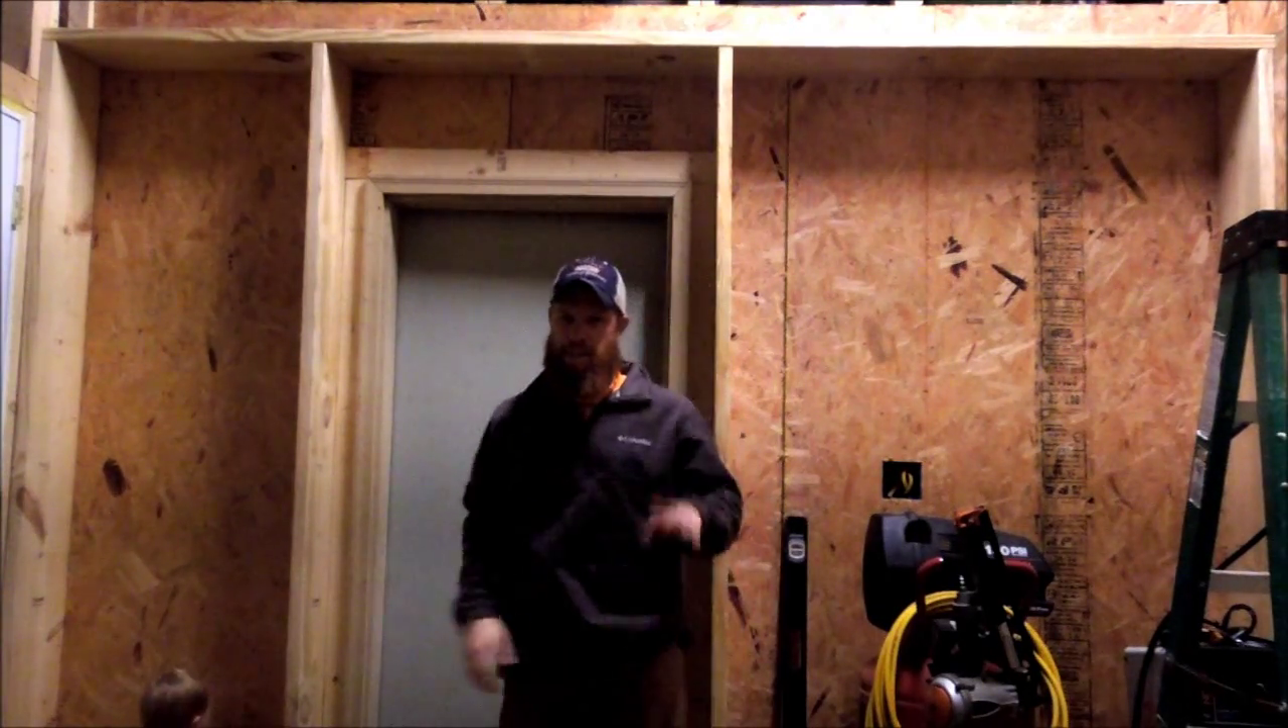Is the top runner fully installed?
Yes.